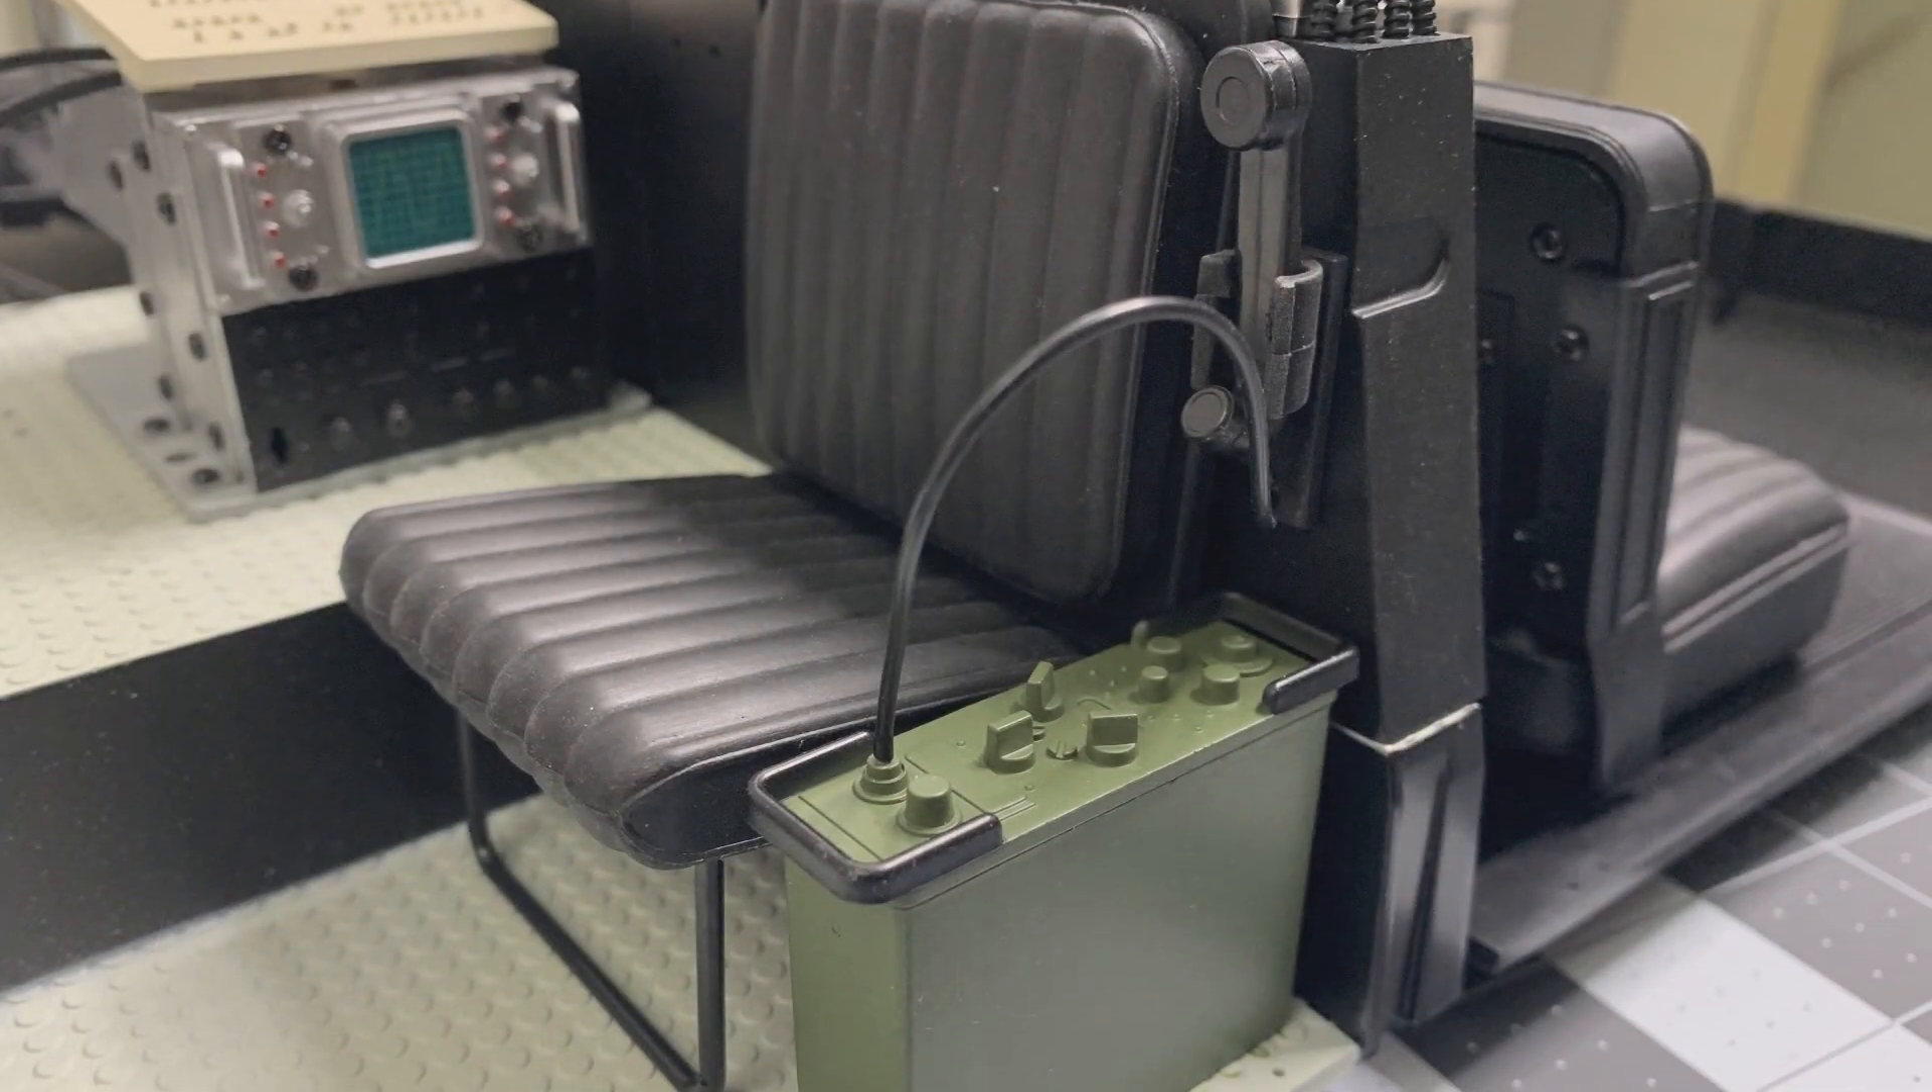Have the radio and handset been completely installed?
Yes.